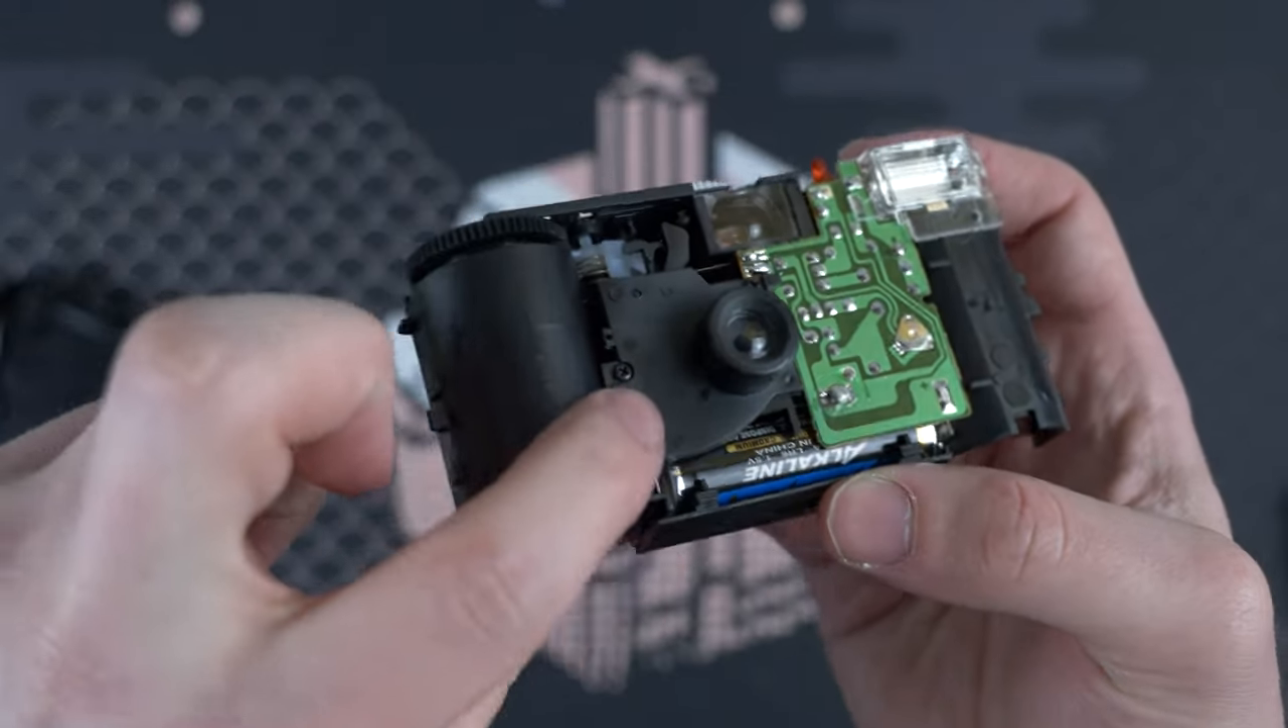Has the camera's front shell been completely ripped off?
Yes.